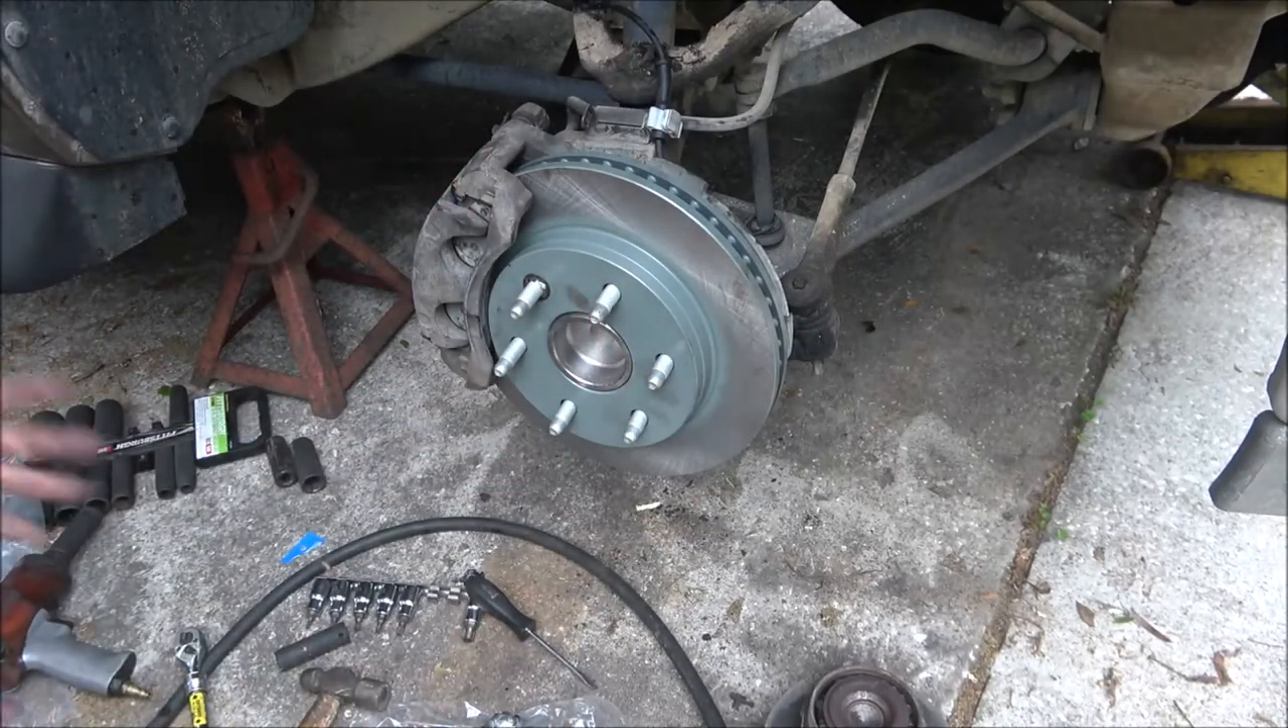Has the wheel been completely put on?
No.